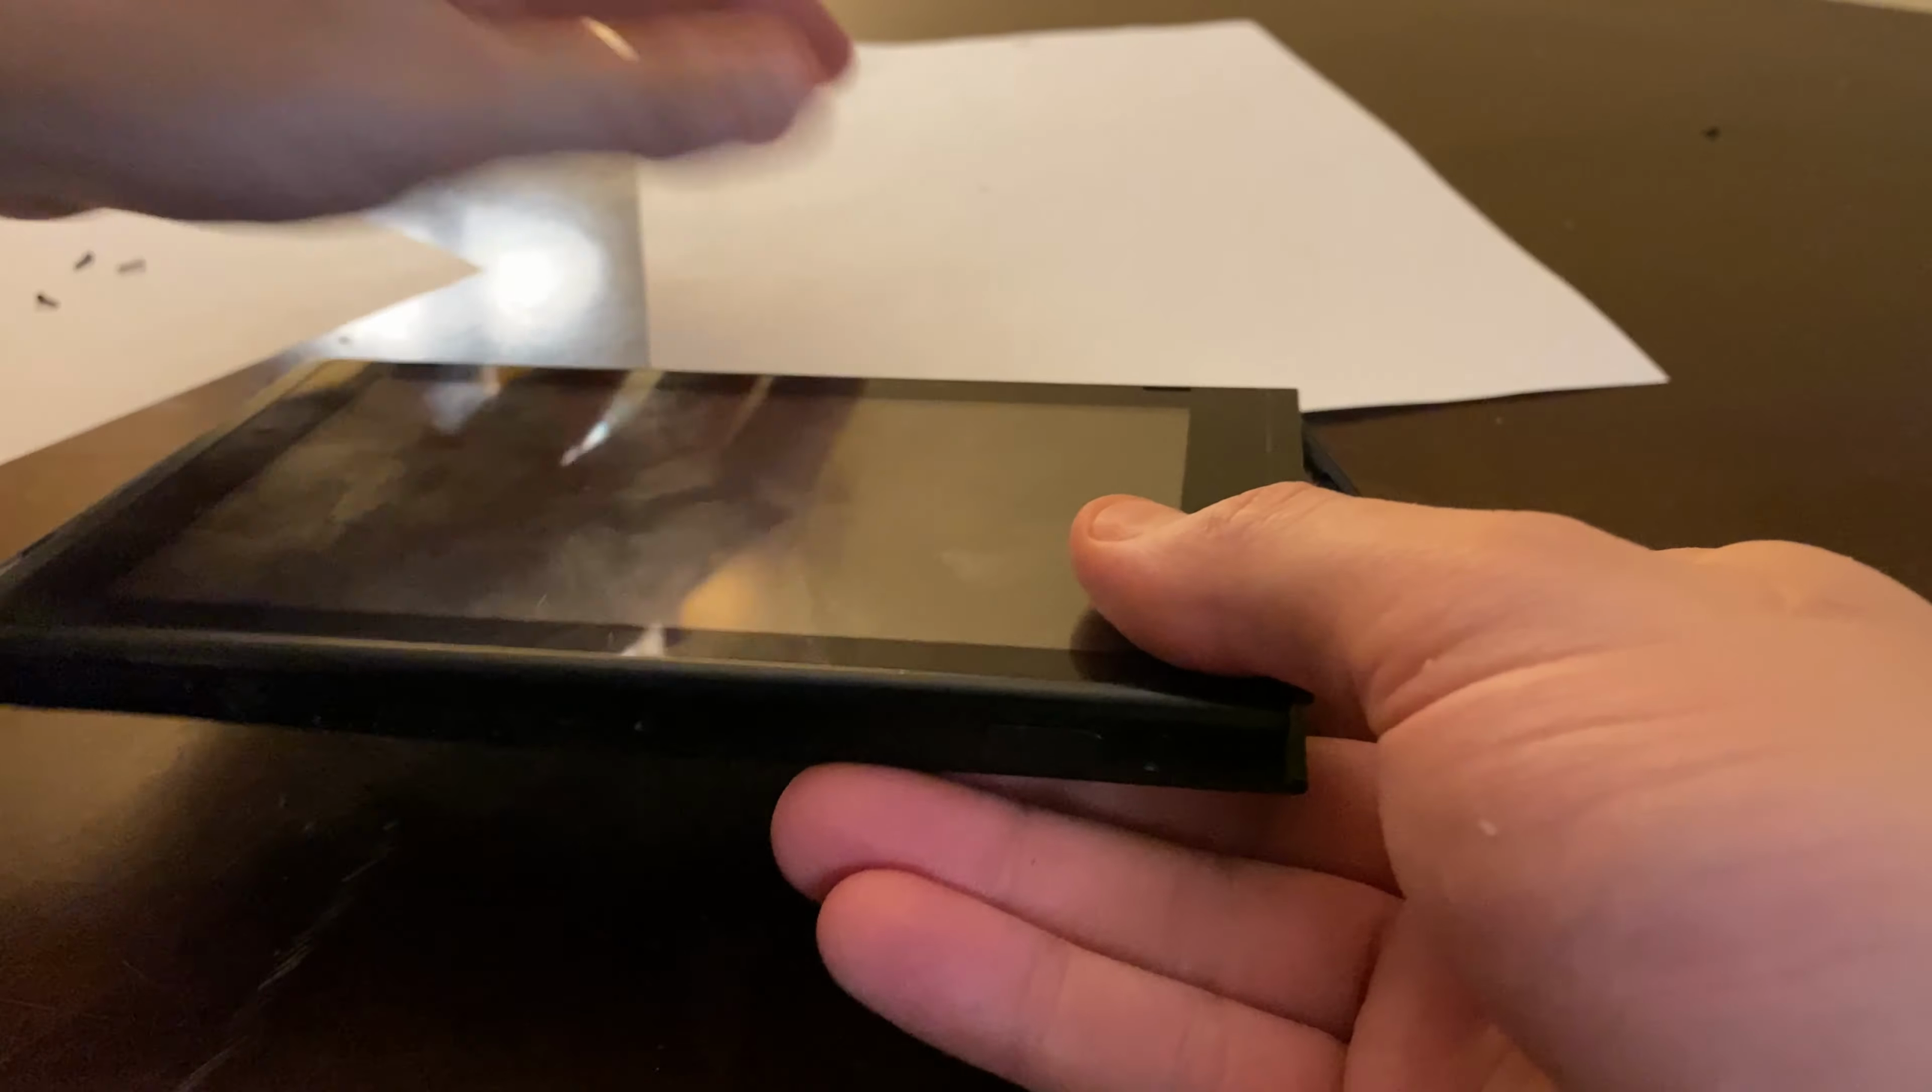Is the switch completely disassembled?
No.